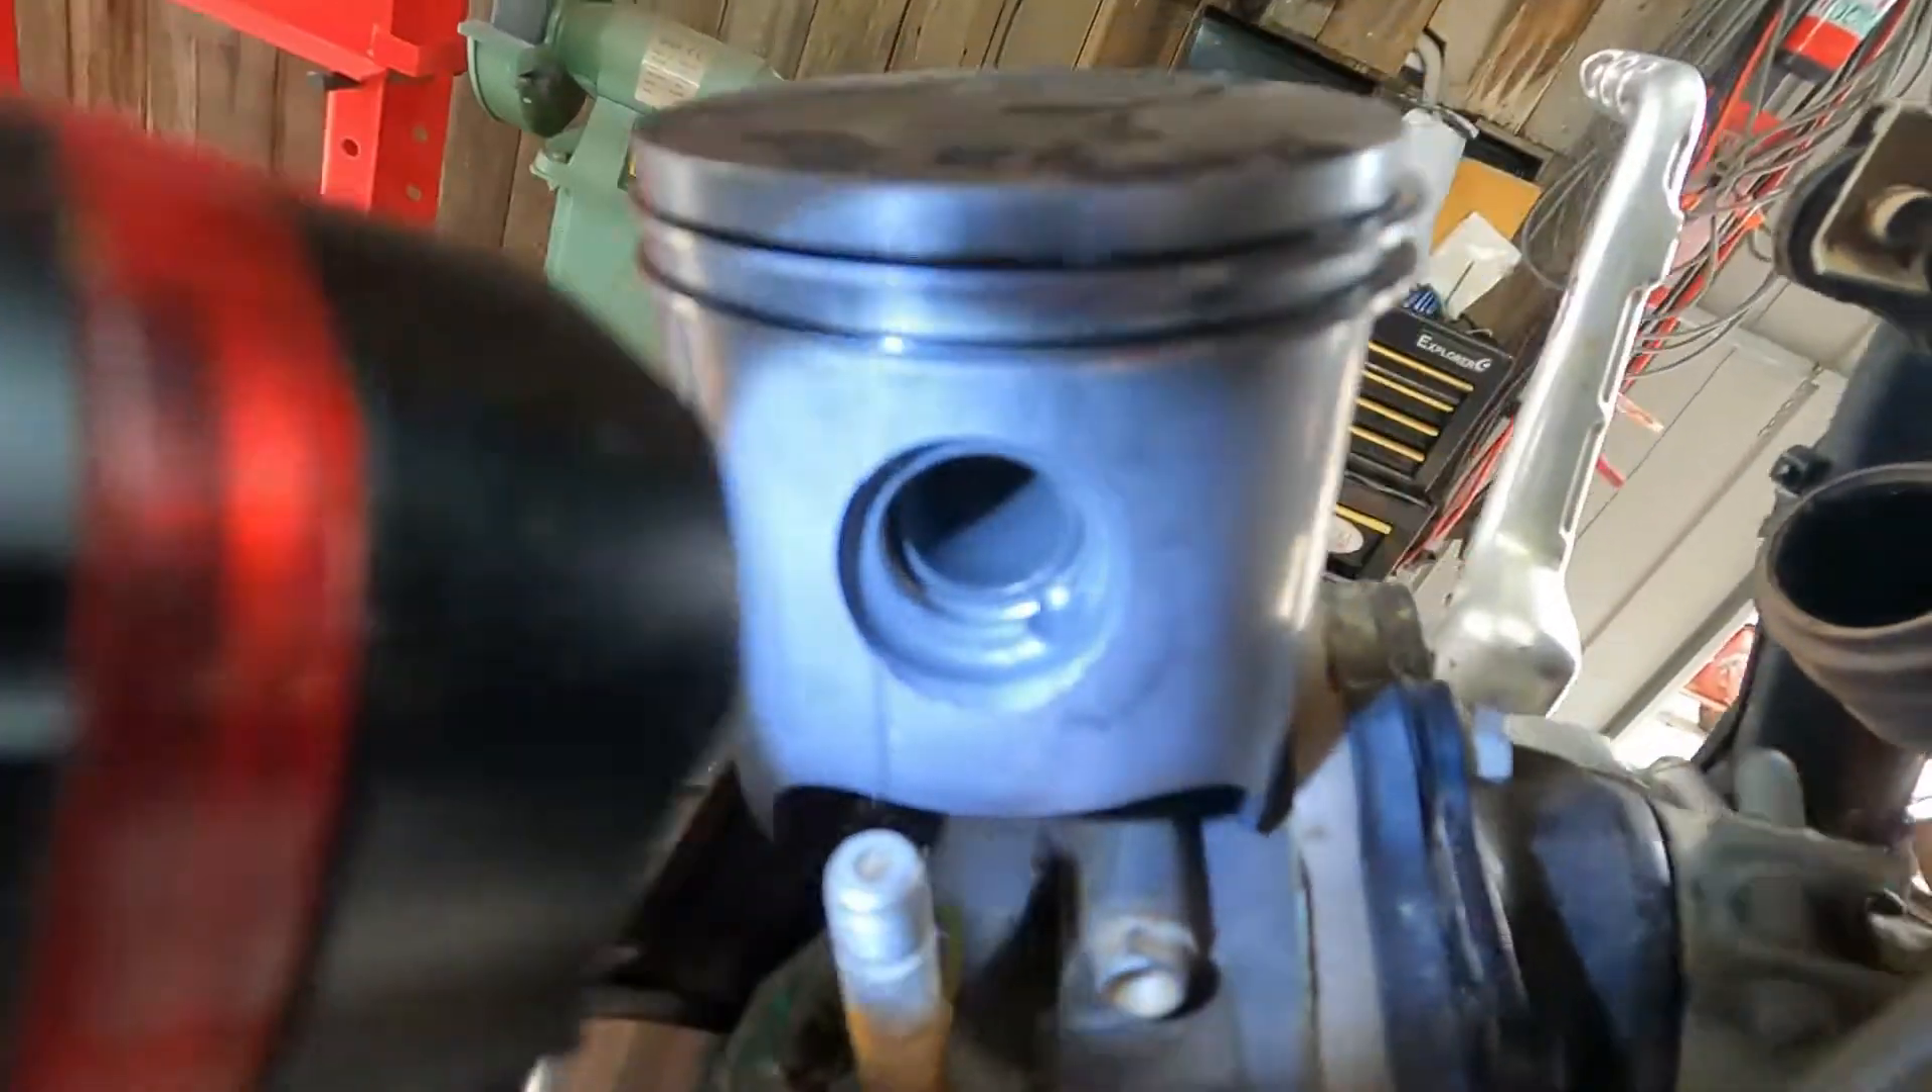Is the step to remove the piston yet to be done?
Yes.